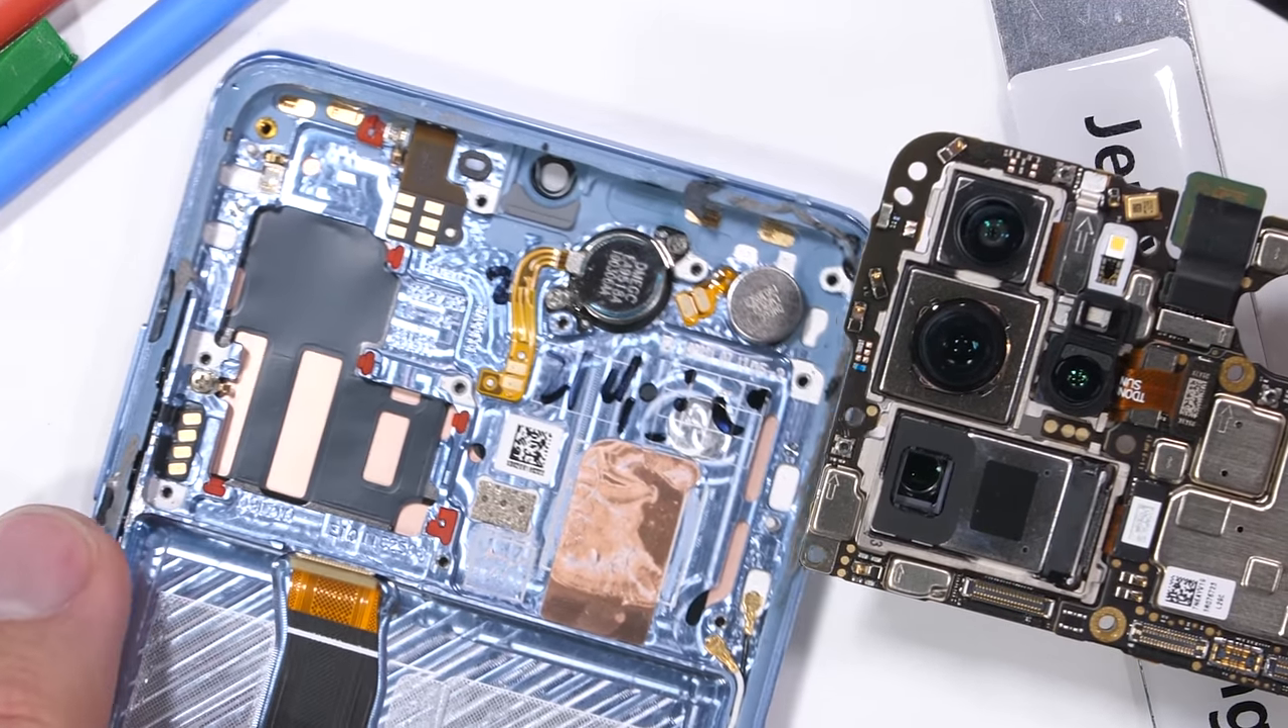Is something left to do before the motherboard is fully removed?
No.